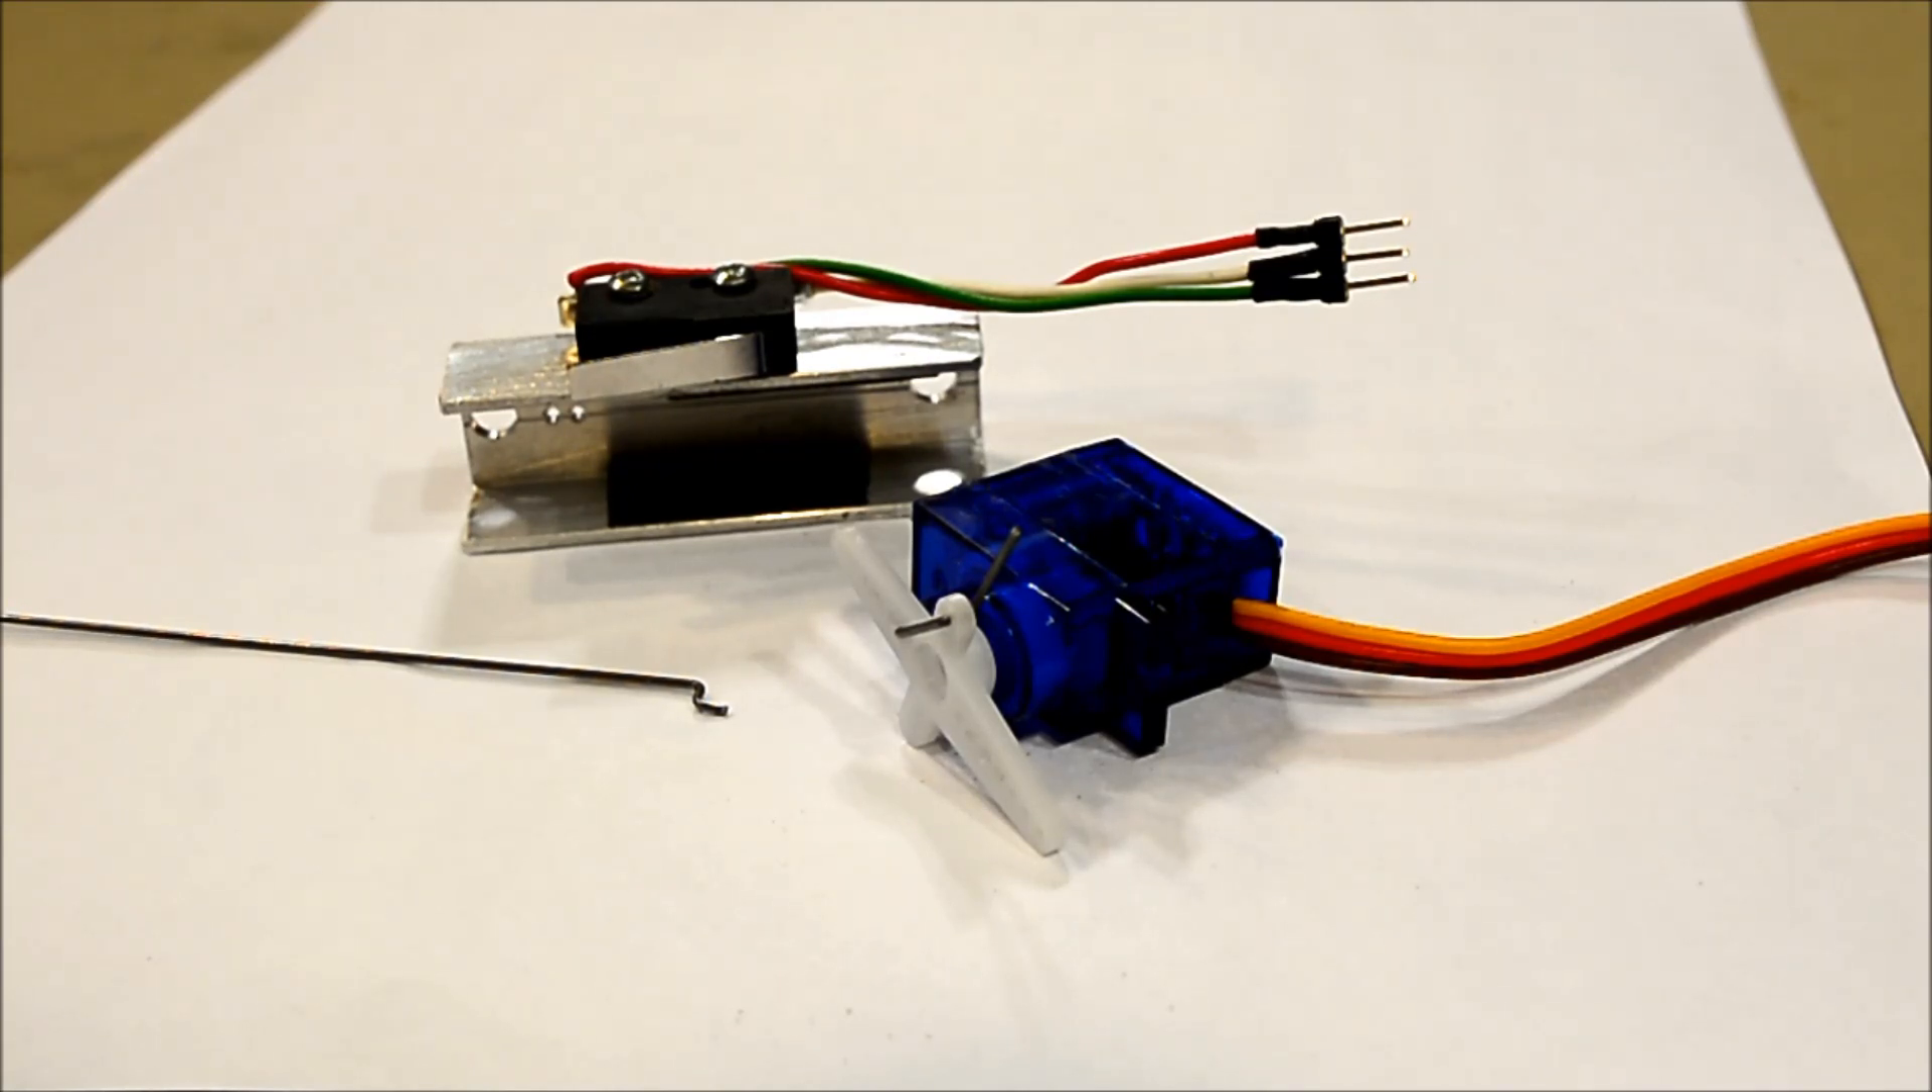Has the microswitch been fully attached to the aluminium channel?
Yes.